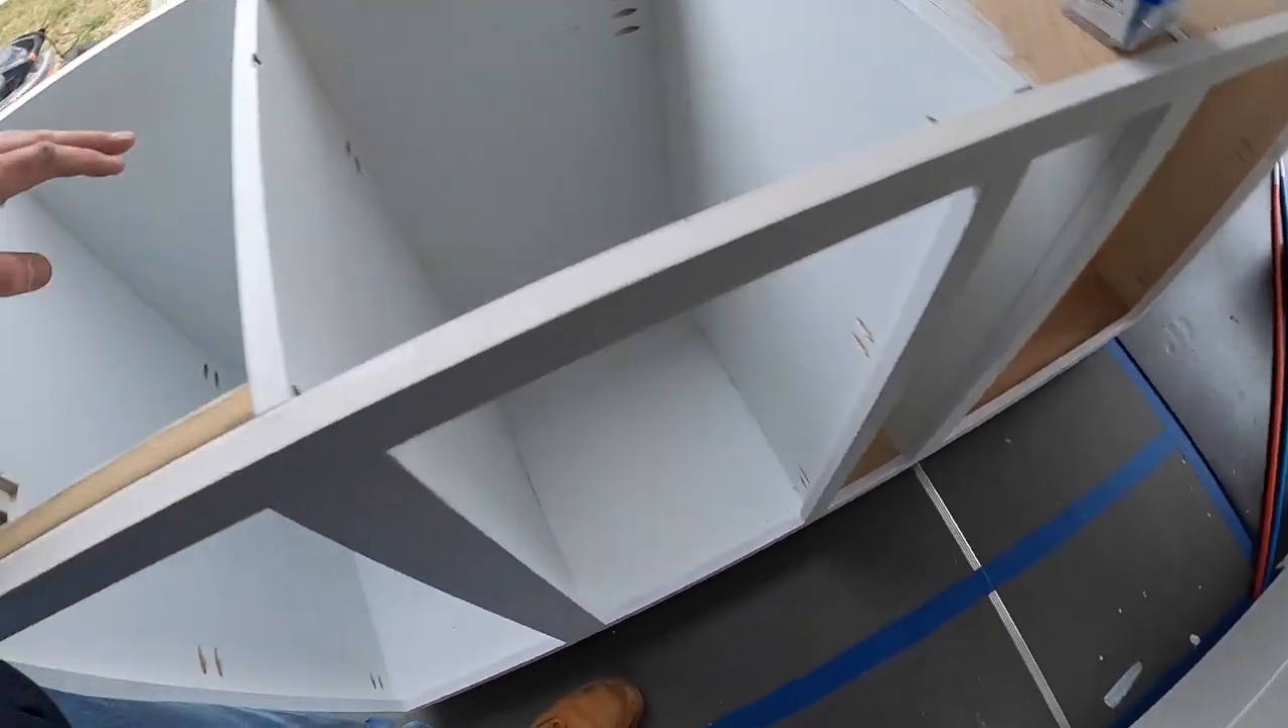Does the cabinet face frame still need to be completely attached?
No.